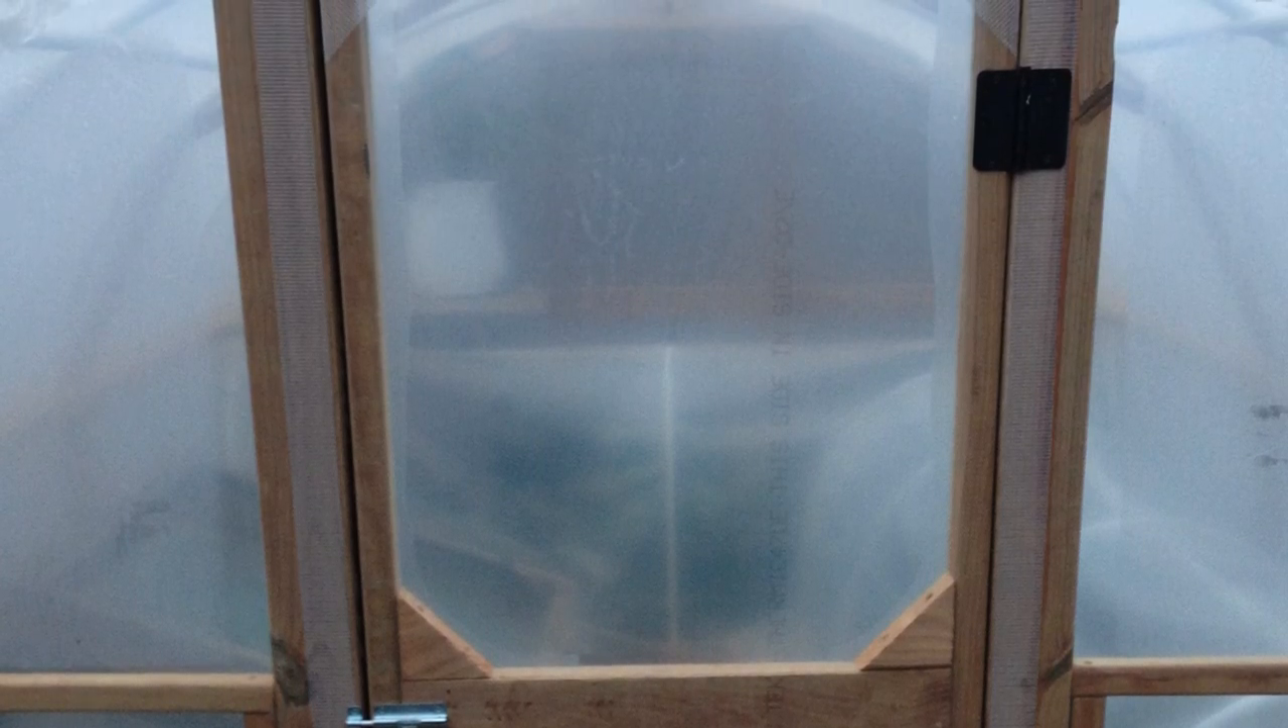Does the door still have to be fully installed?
No.